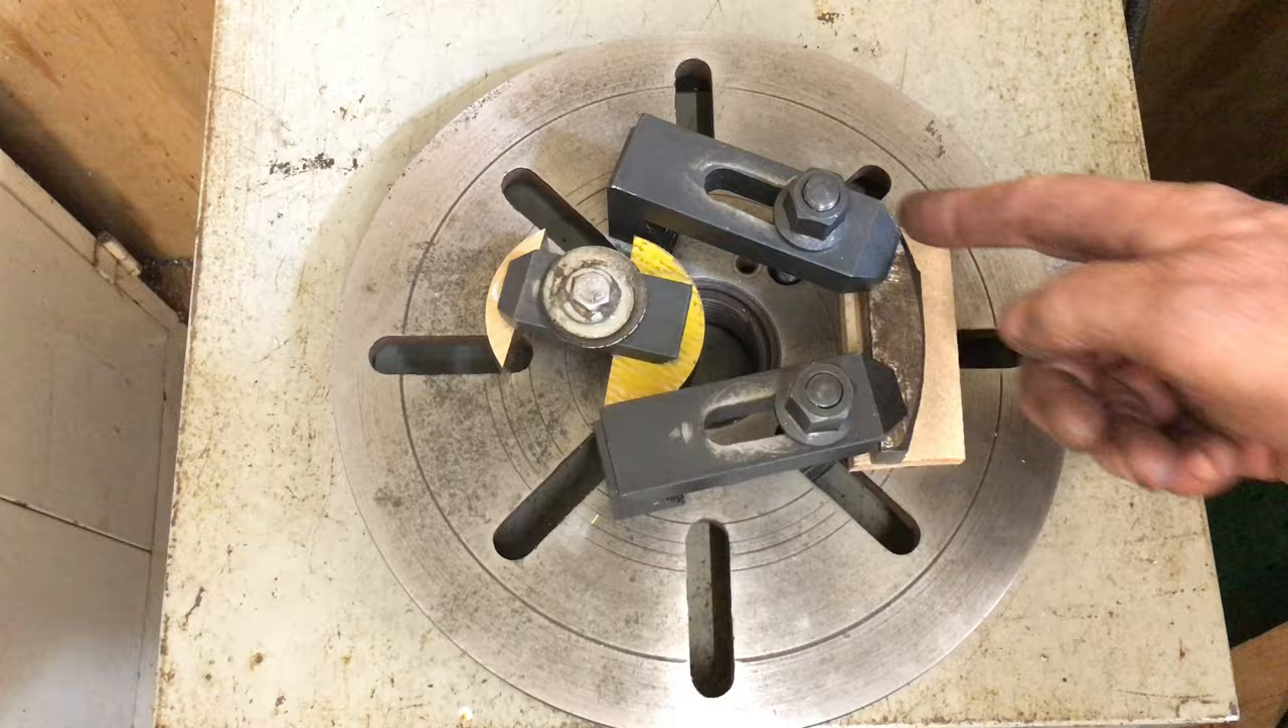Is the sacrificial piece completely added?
Yes.